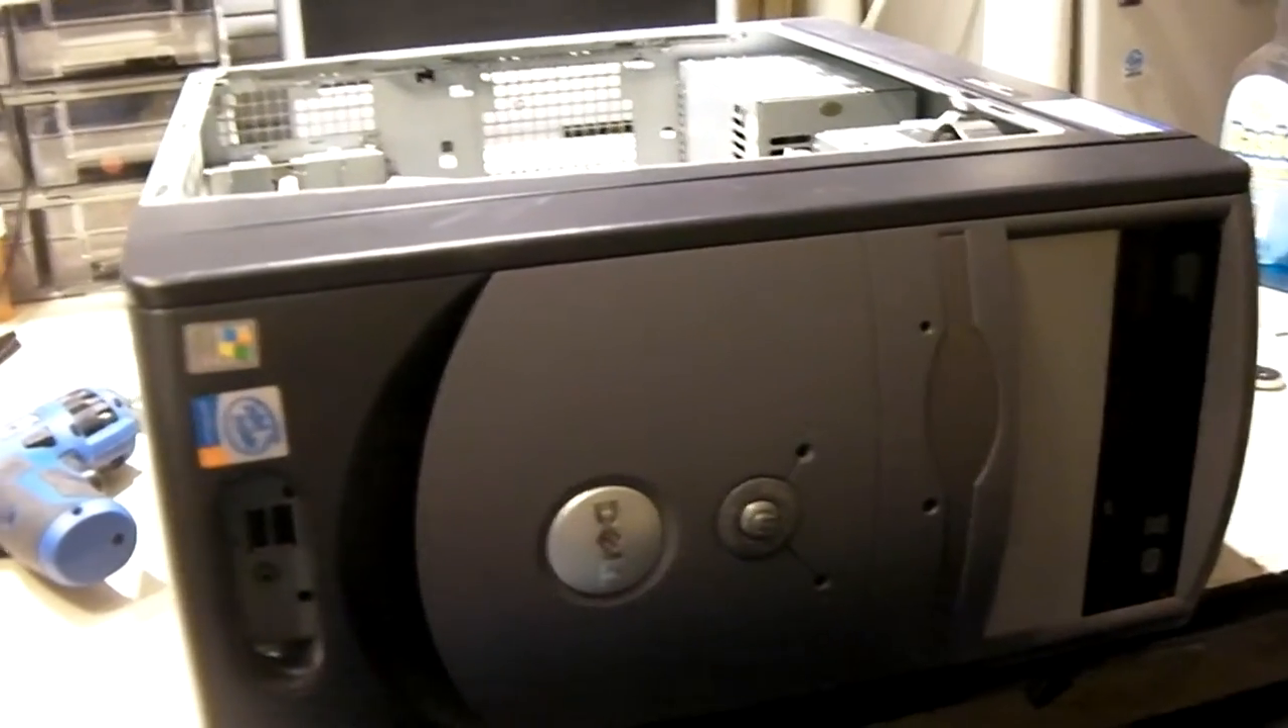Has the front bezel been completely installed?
Yes.